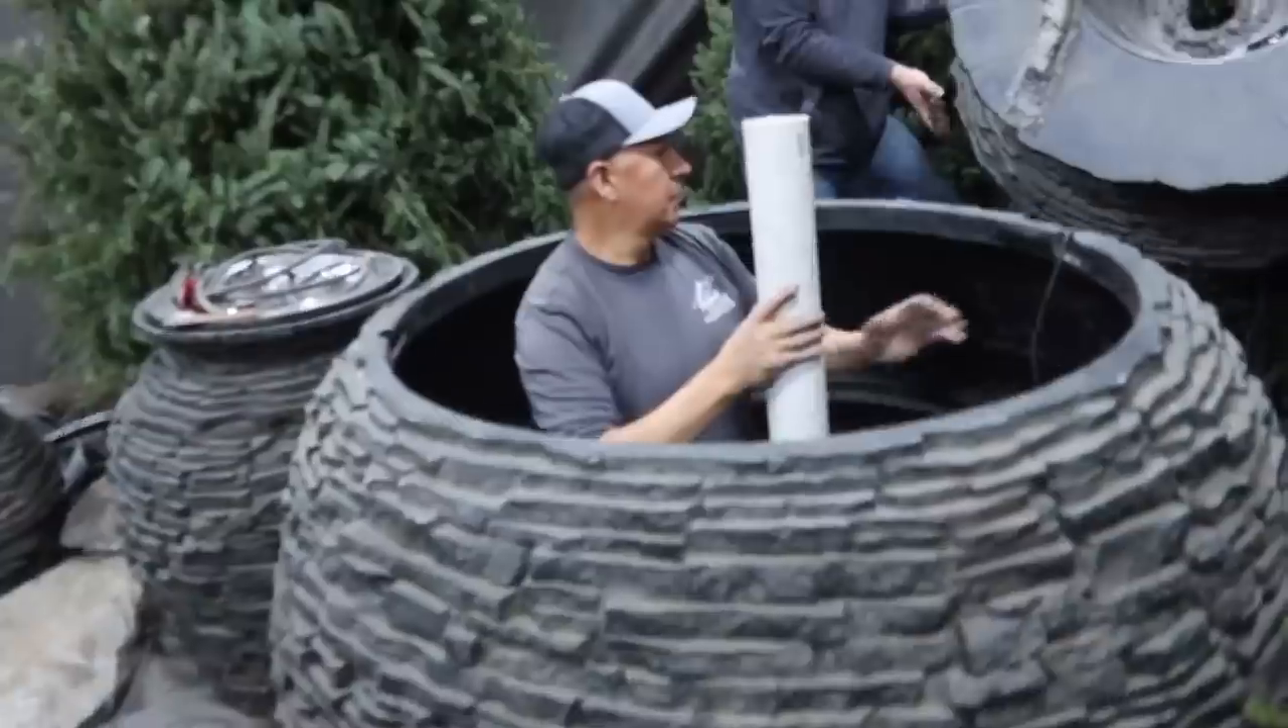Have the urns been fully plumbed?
No.